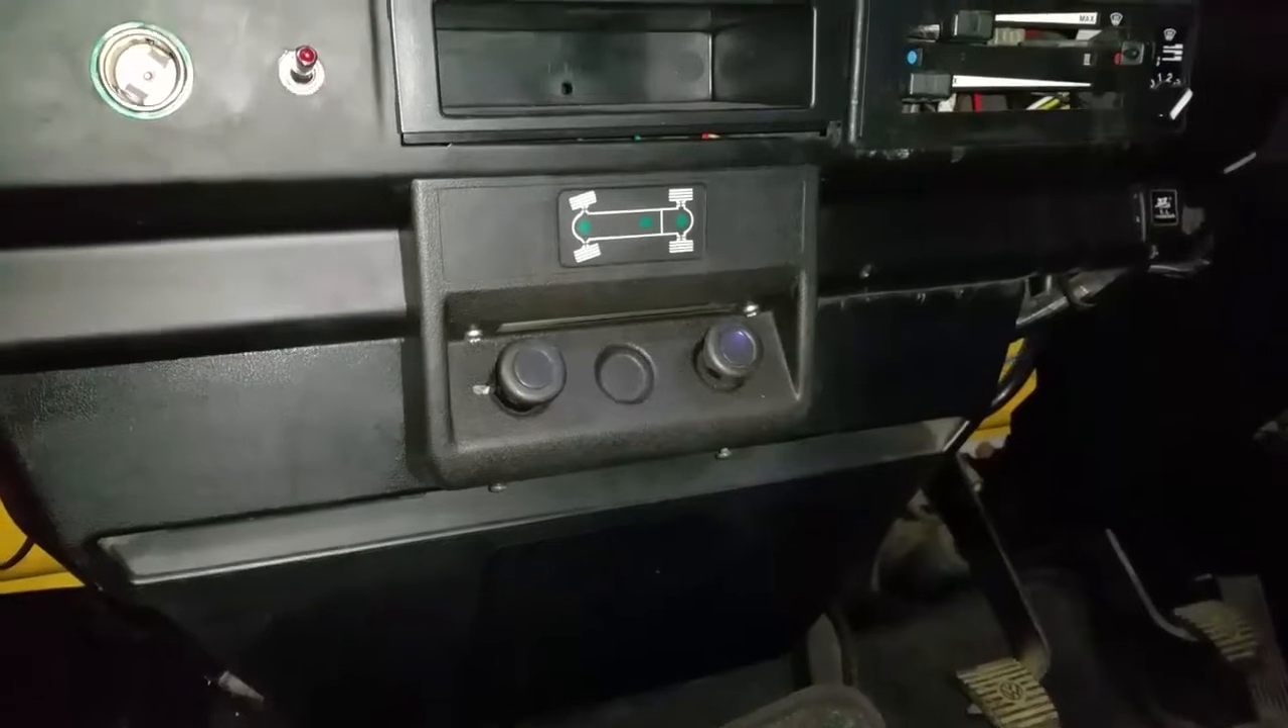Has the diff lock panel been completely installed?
Yes.